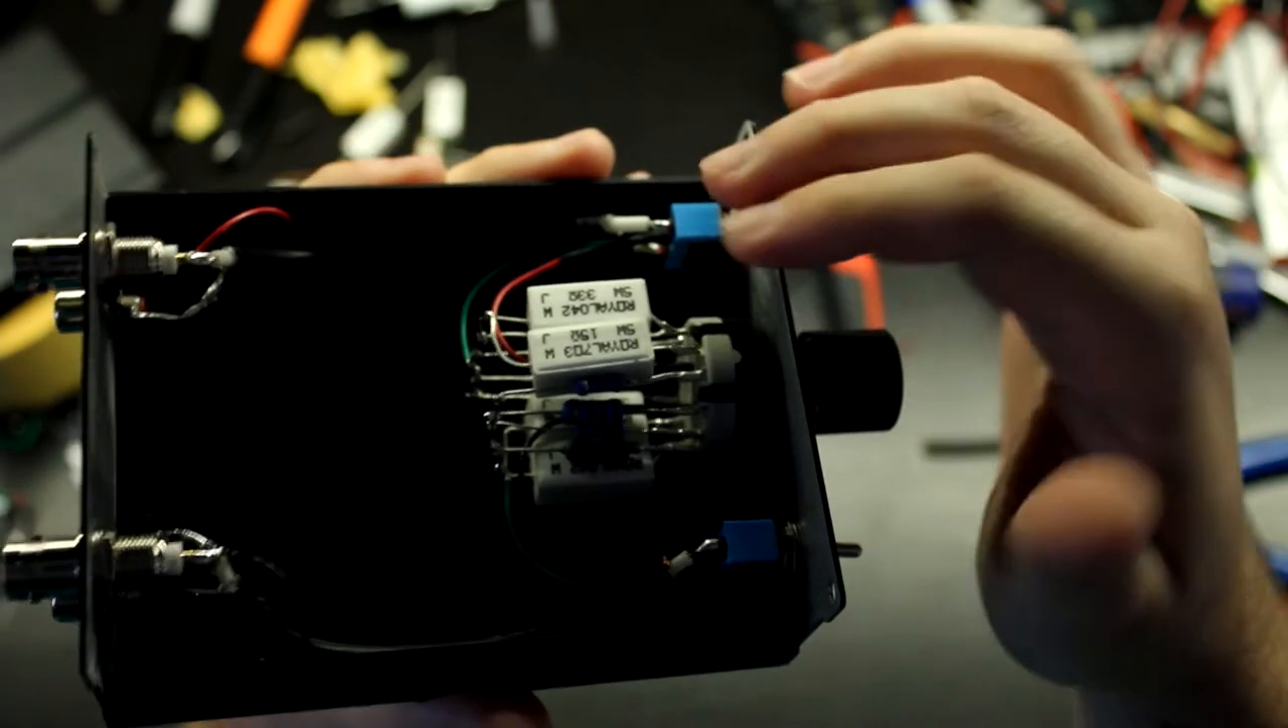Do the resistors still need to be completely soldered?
No.